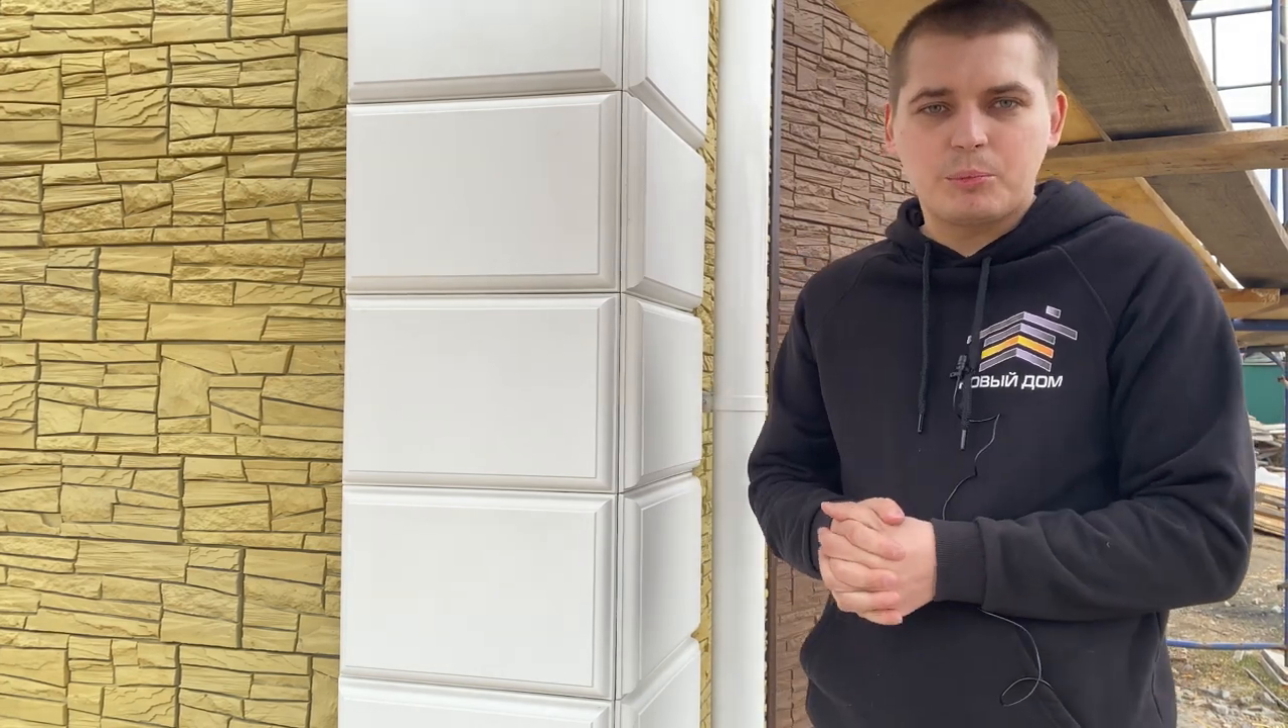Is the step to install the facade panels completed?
Yes.